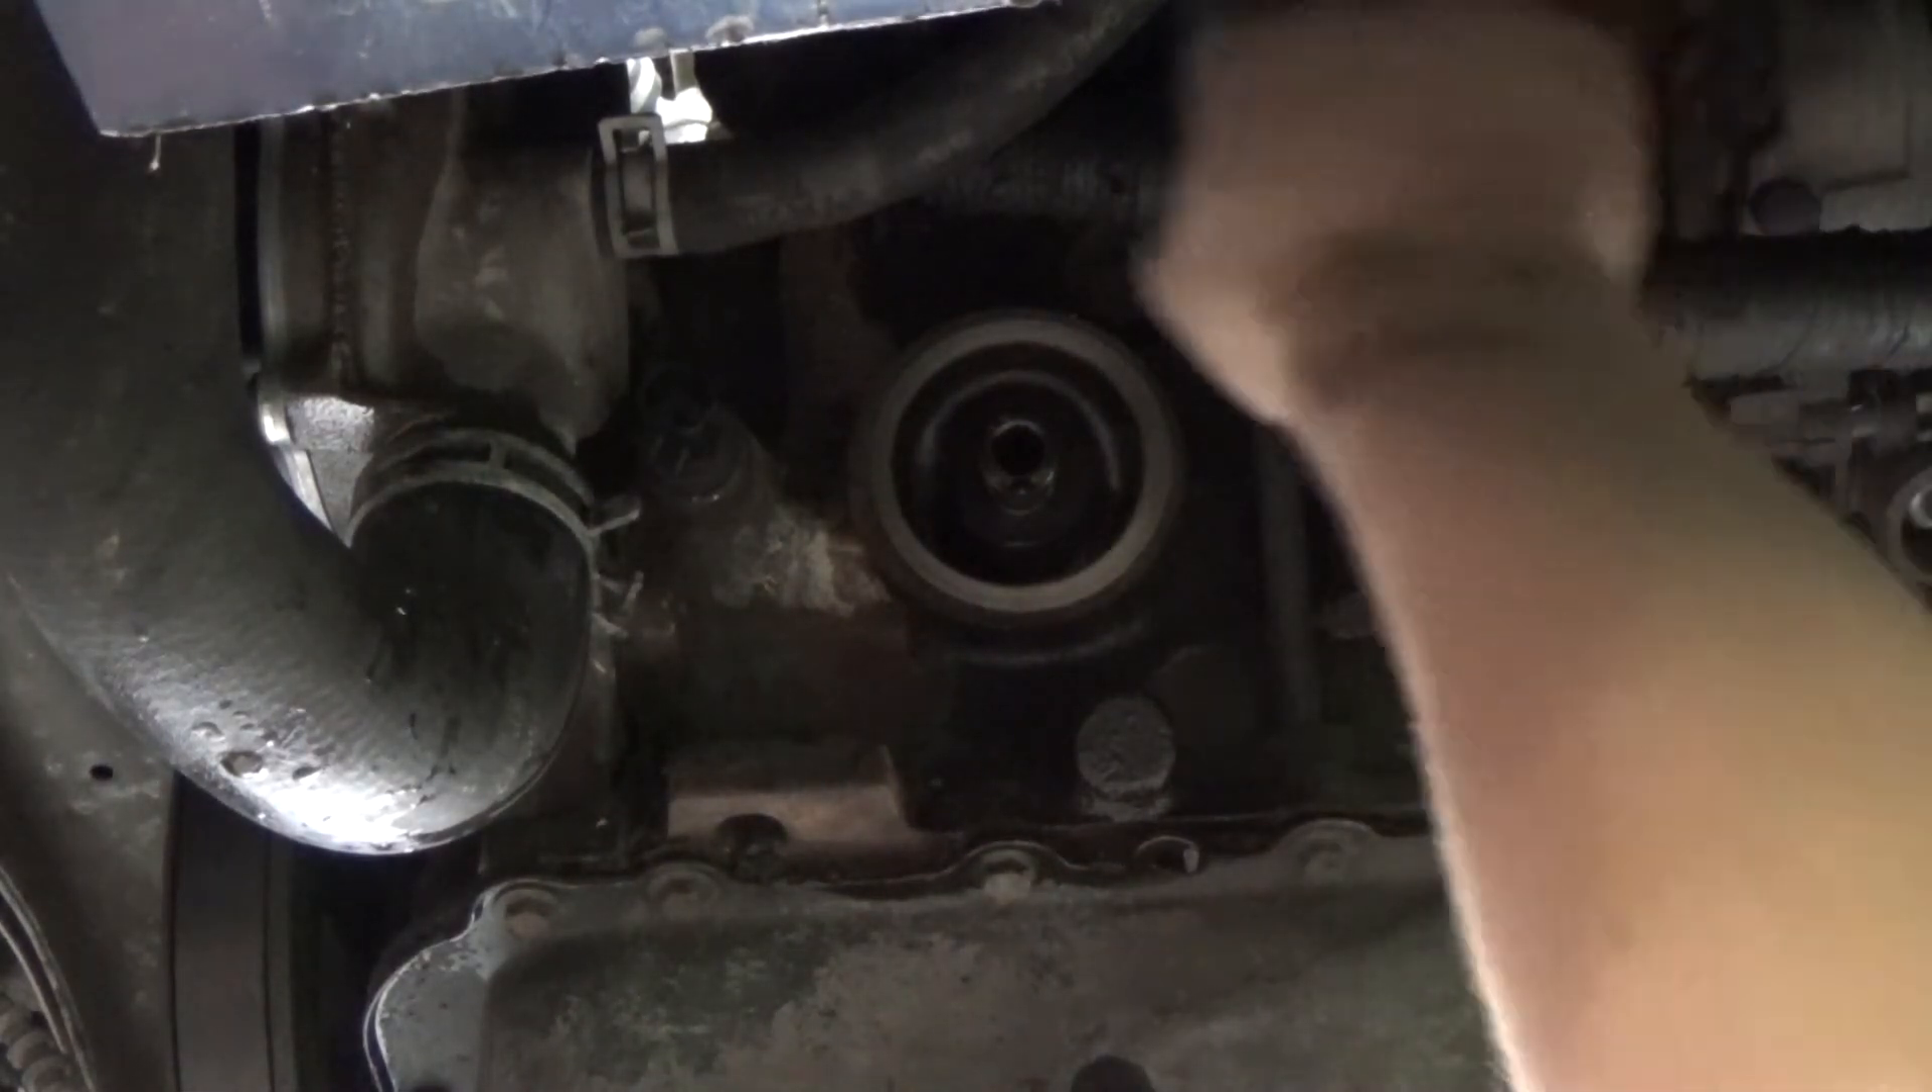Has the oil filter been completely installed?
No.